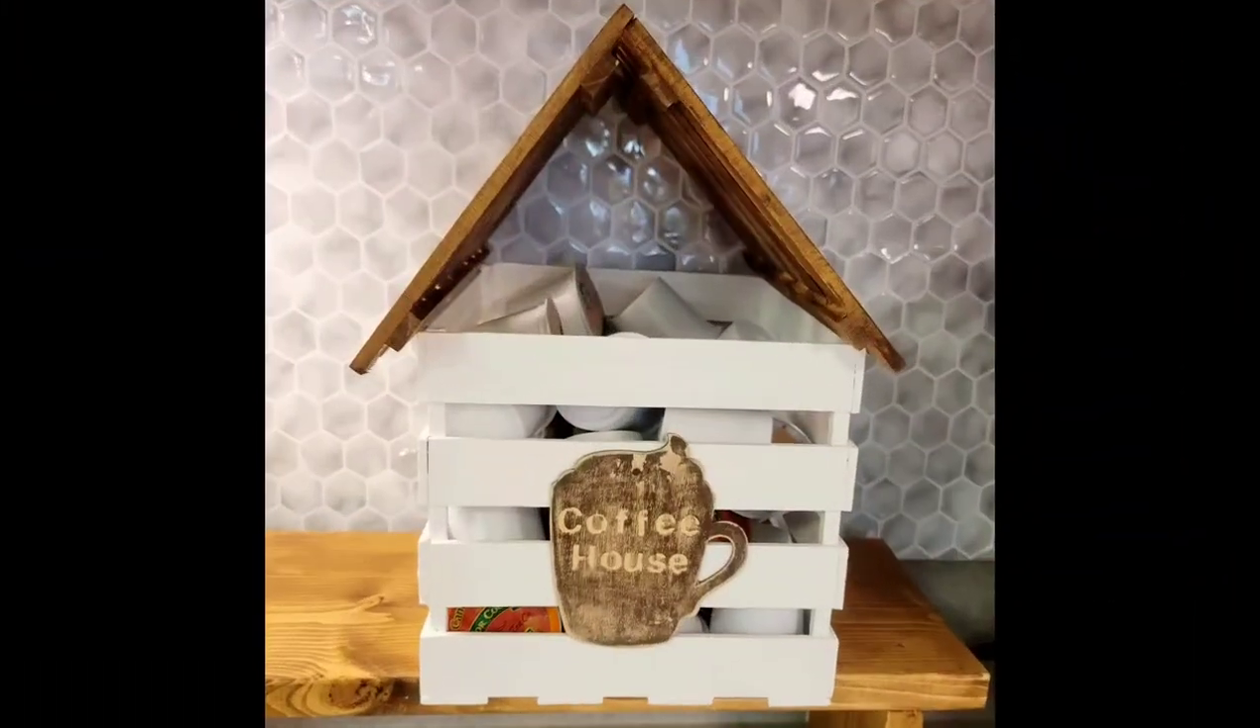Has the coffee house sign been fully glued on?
Yes.